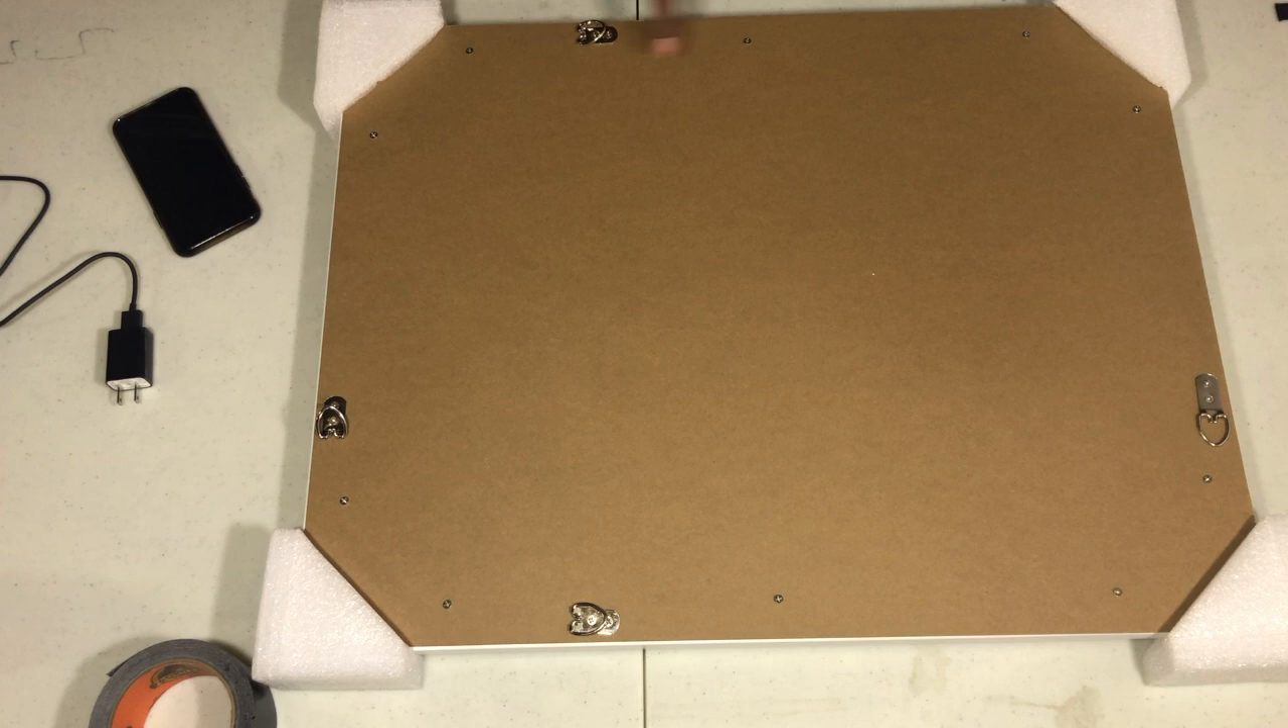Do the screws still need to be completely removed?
Yes.